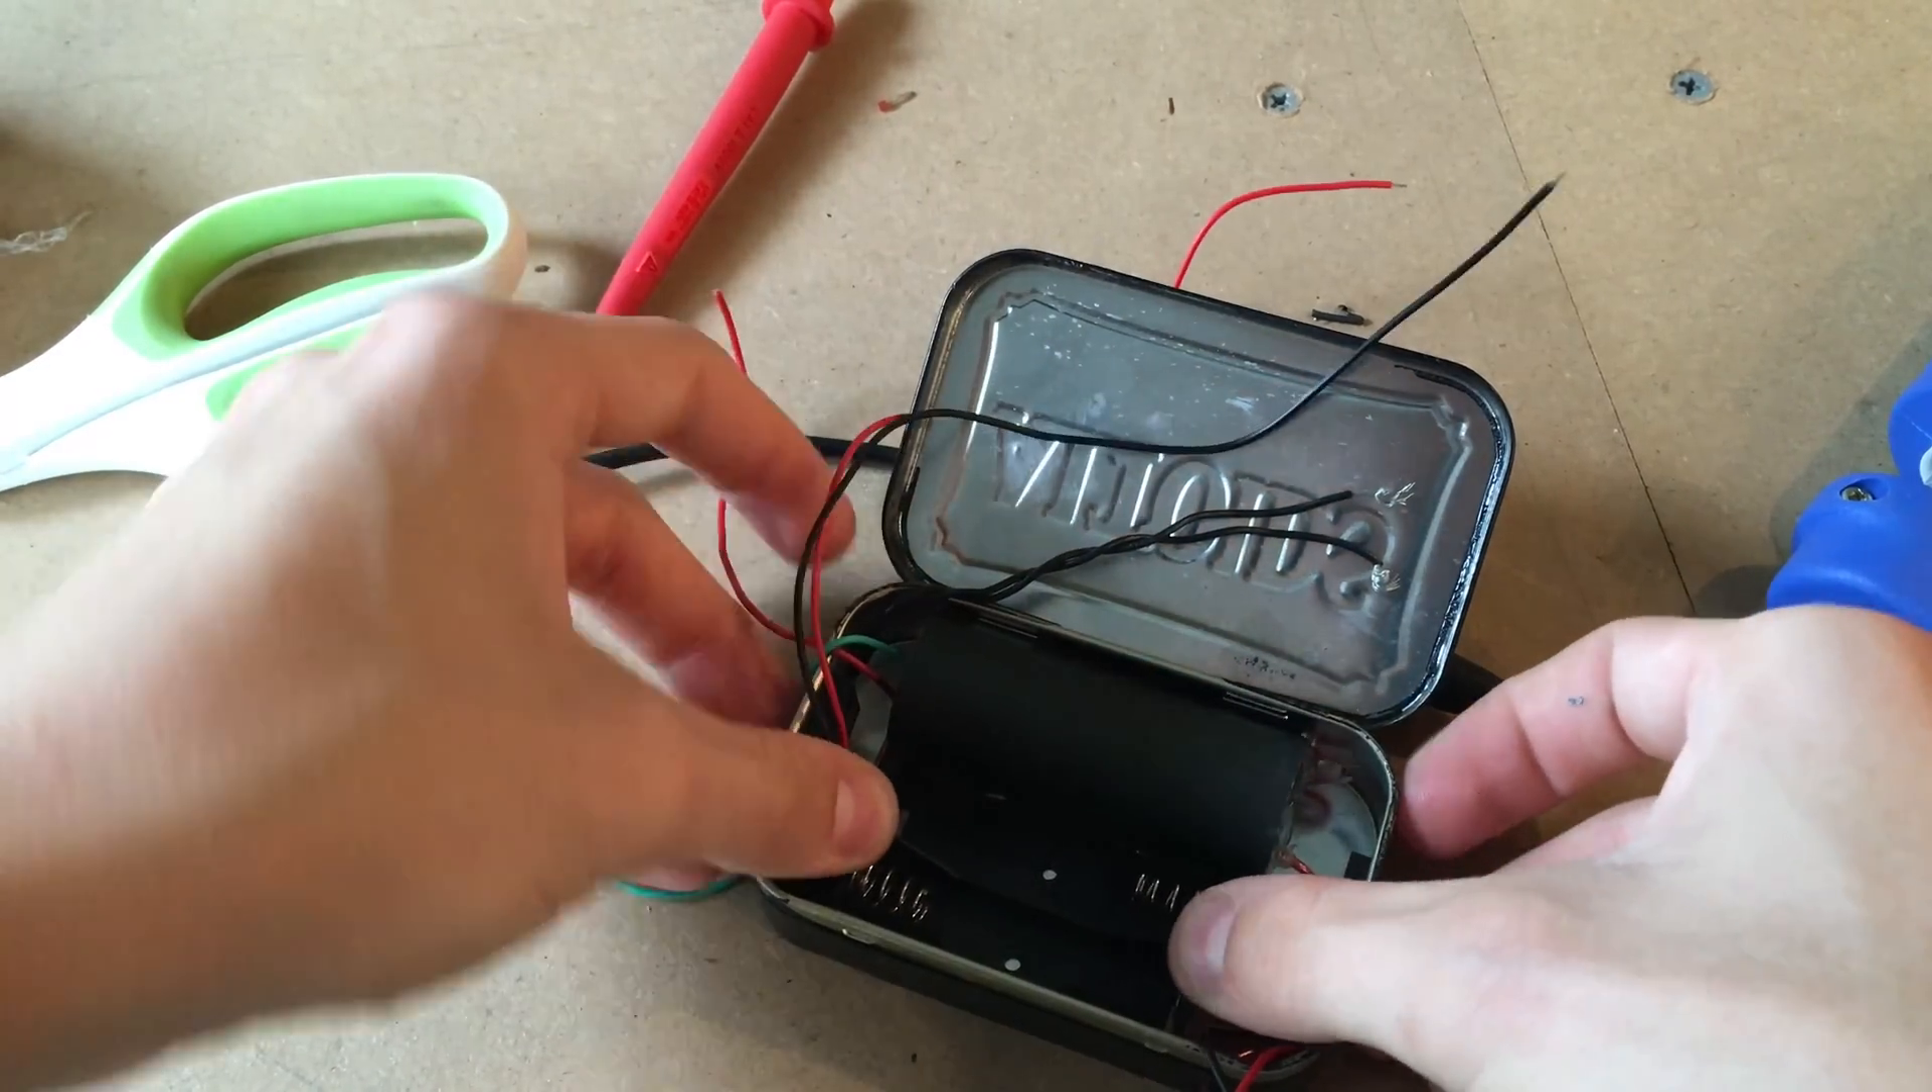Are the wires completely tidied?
No.